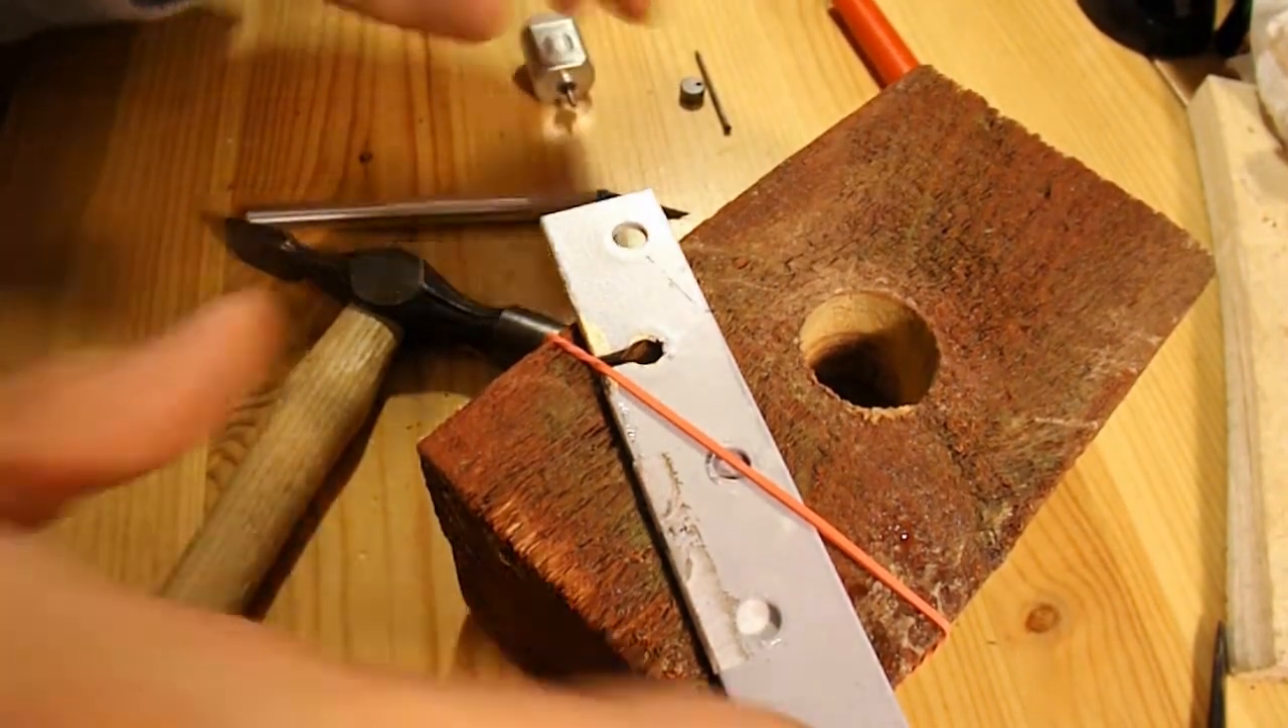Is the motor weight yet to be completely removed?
No.